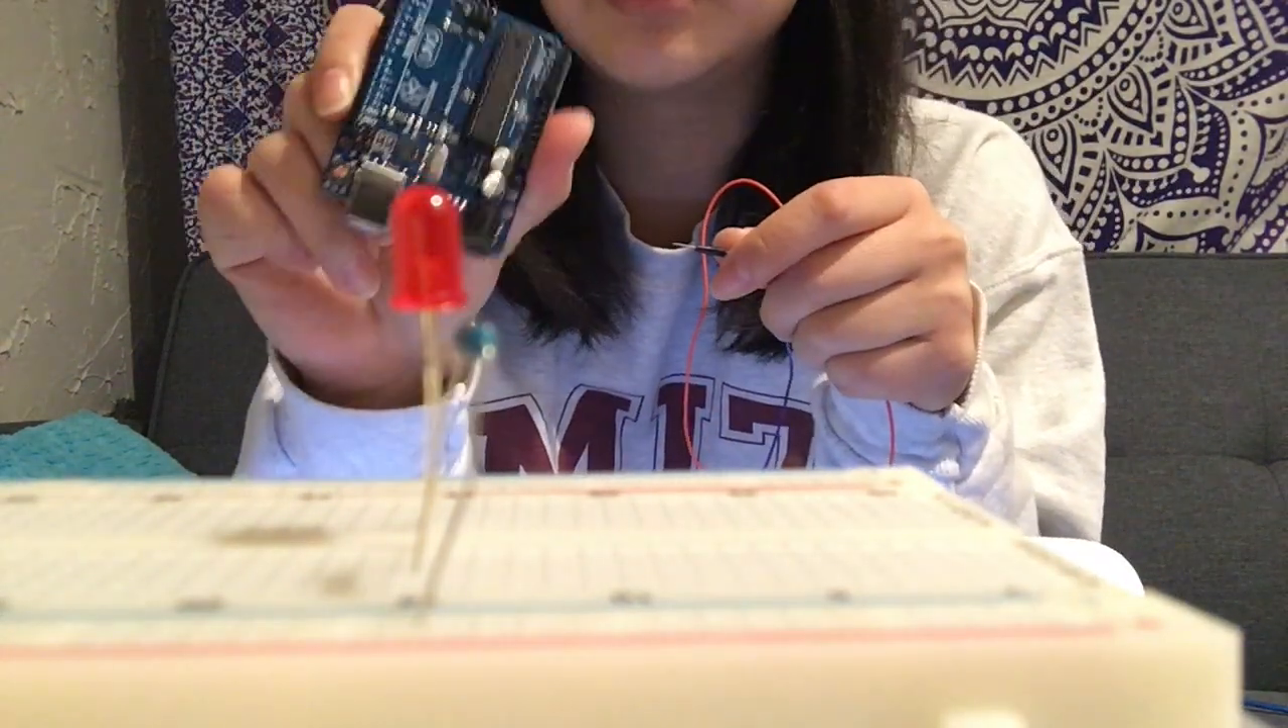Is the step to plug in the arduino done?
No.